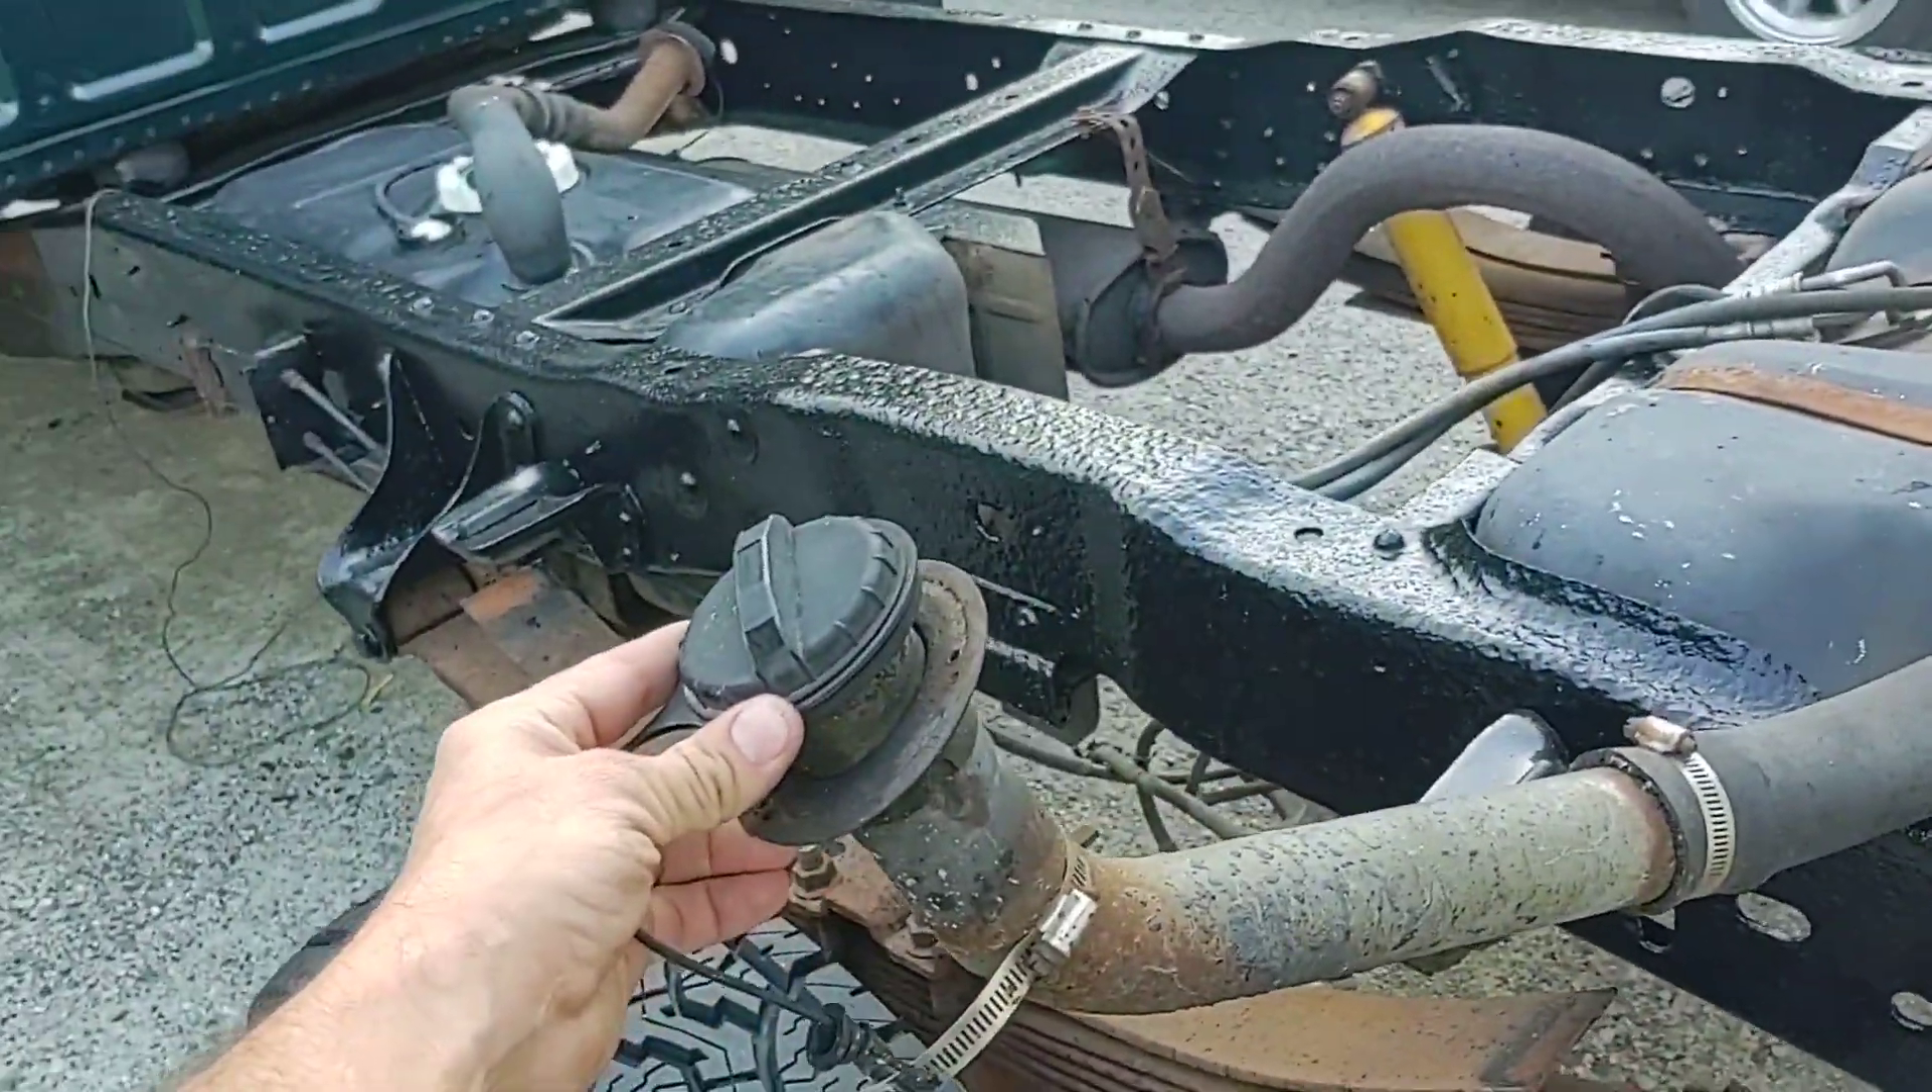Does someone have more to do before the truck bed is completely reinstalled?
Yes.